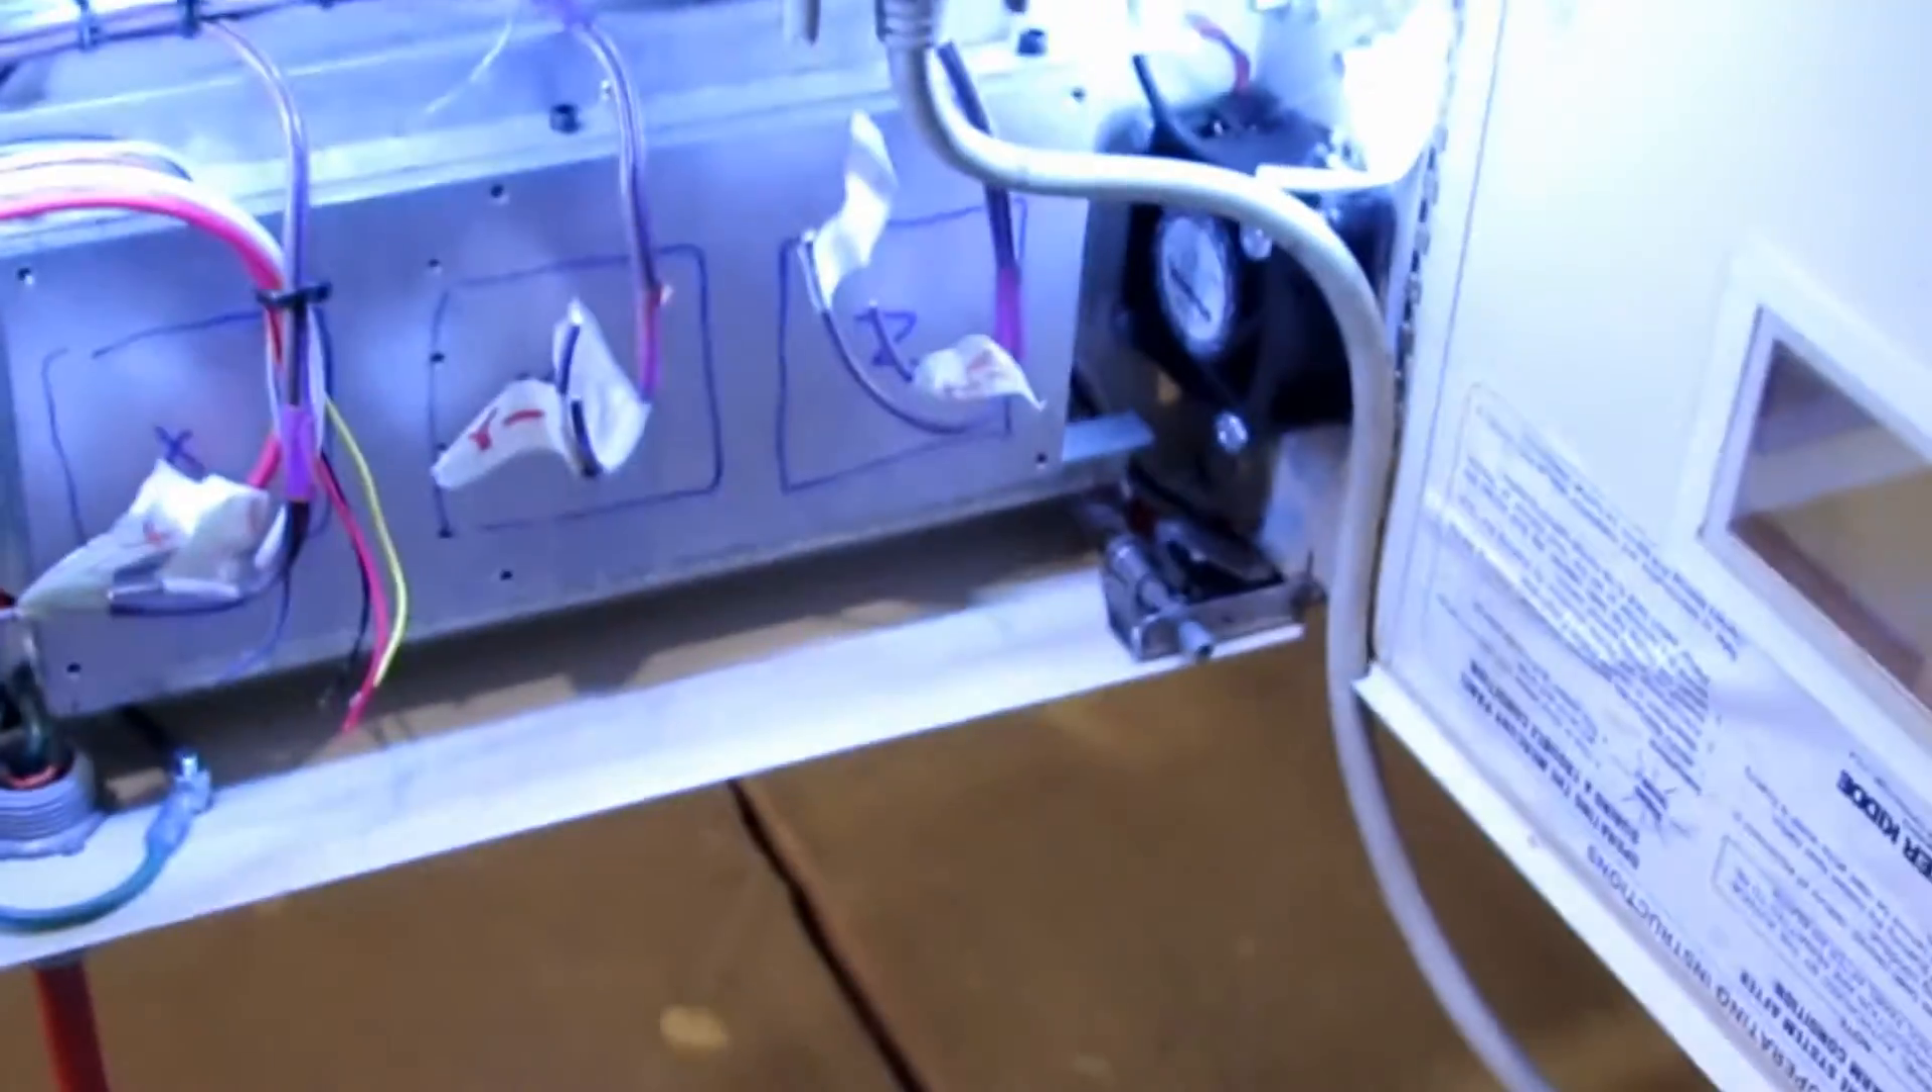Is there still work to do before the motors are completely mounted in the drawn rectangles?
Yes.